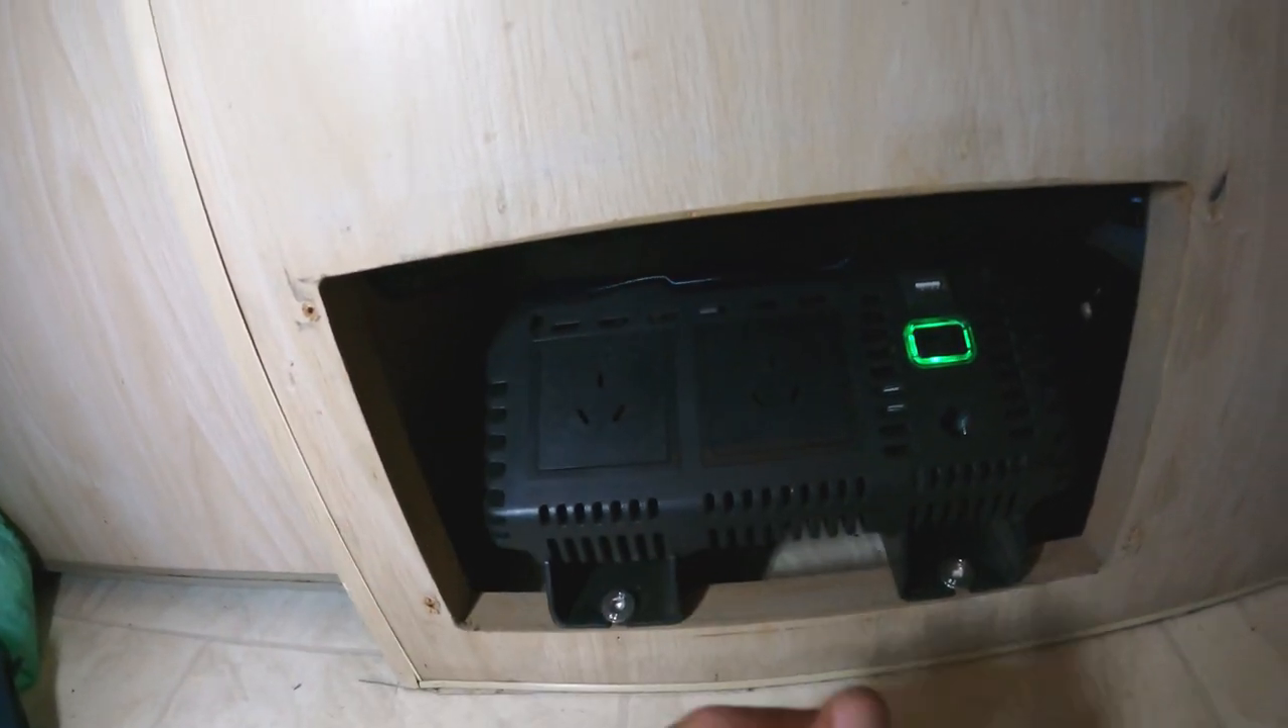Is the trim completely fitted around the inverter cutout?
No.